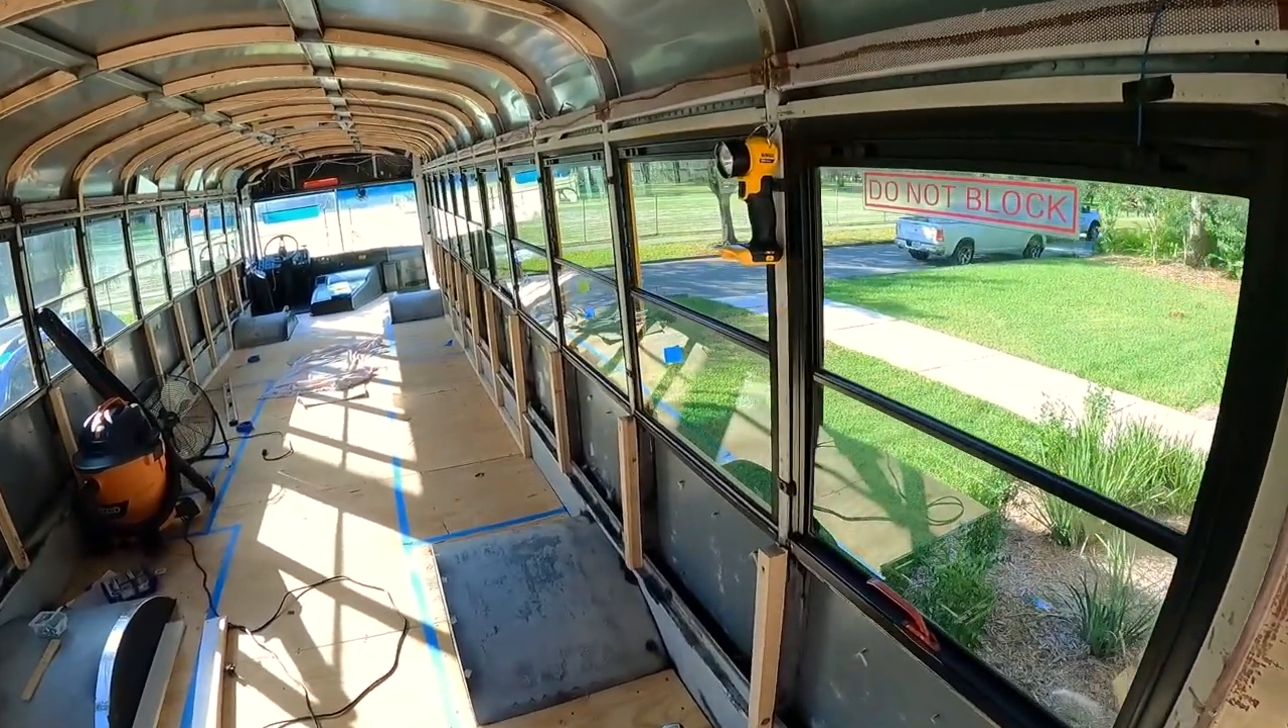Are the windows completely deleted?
No.